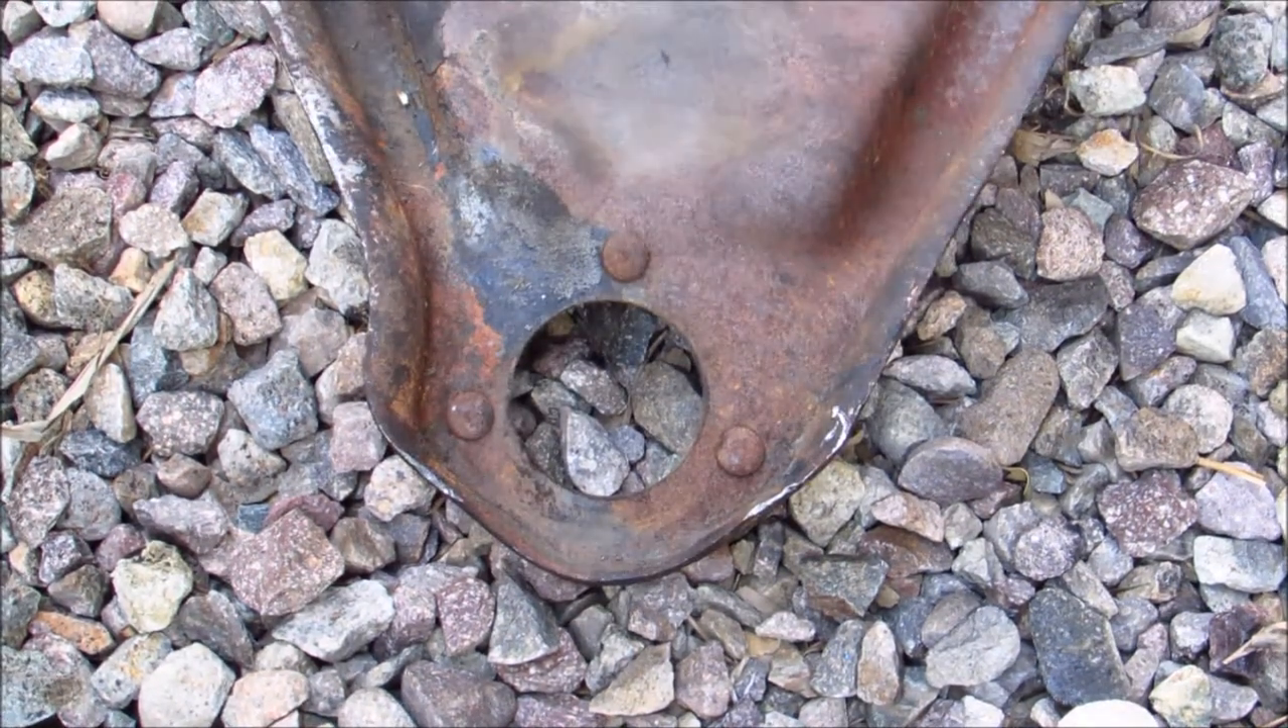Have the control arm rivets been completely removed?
No.